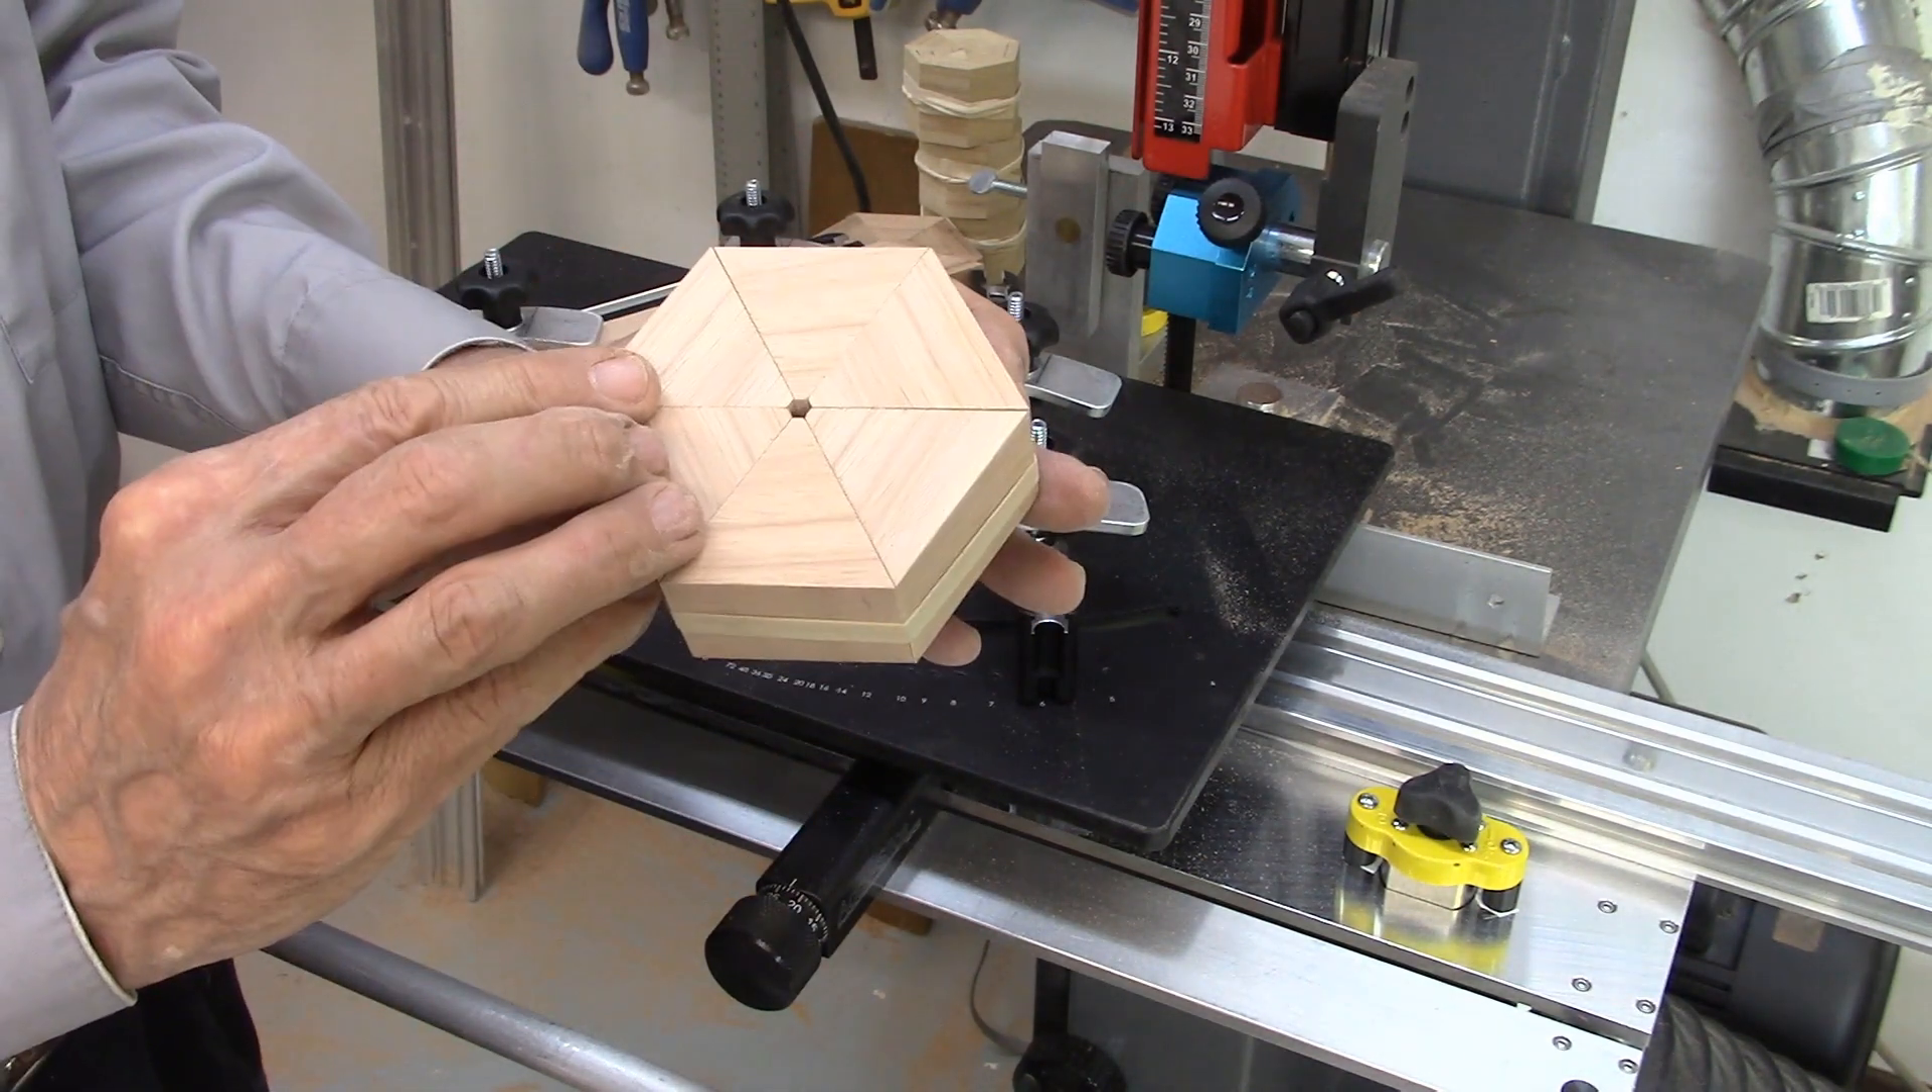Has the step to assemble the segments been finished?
Yes.